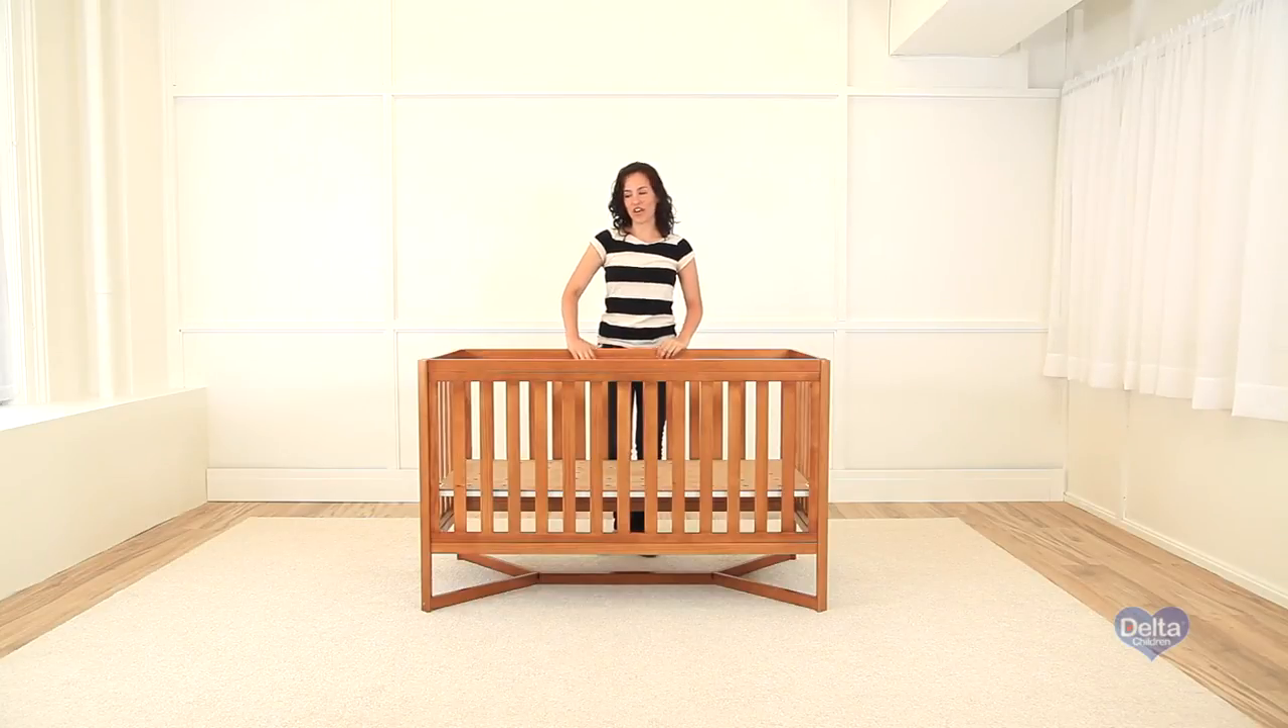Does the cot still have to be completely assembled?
No.